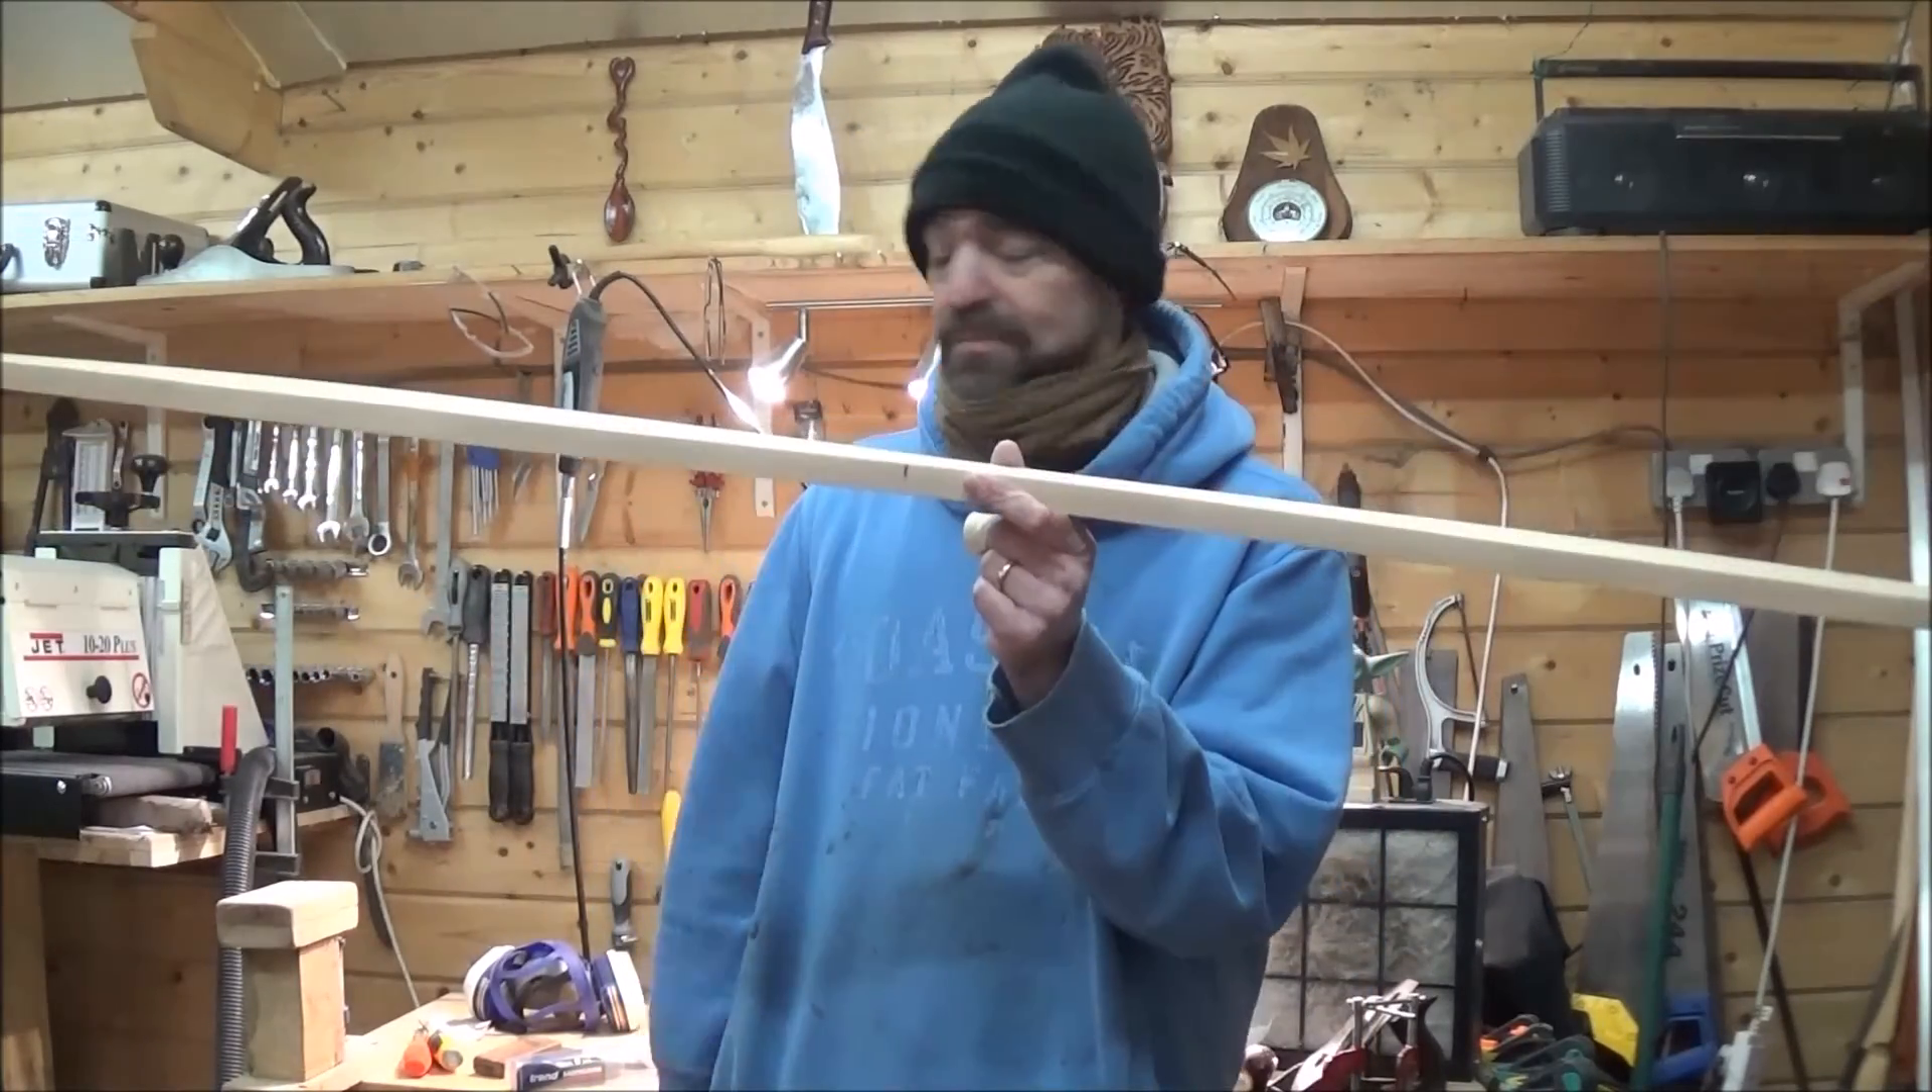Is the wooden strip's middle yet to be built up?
Yes.